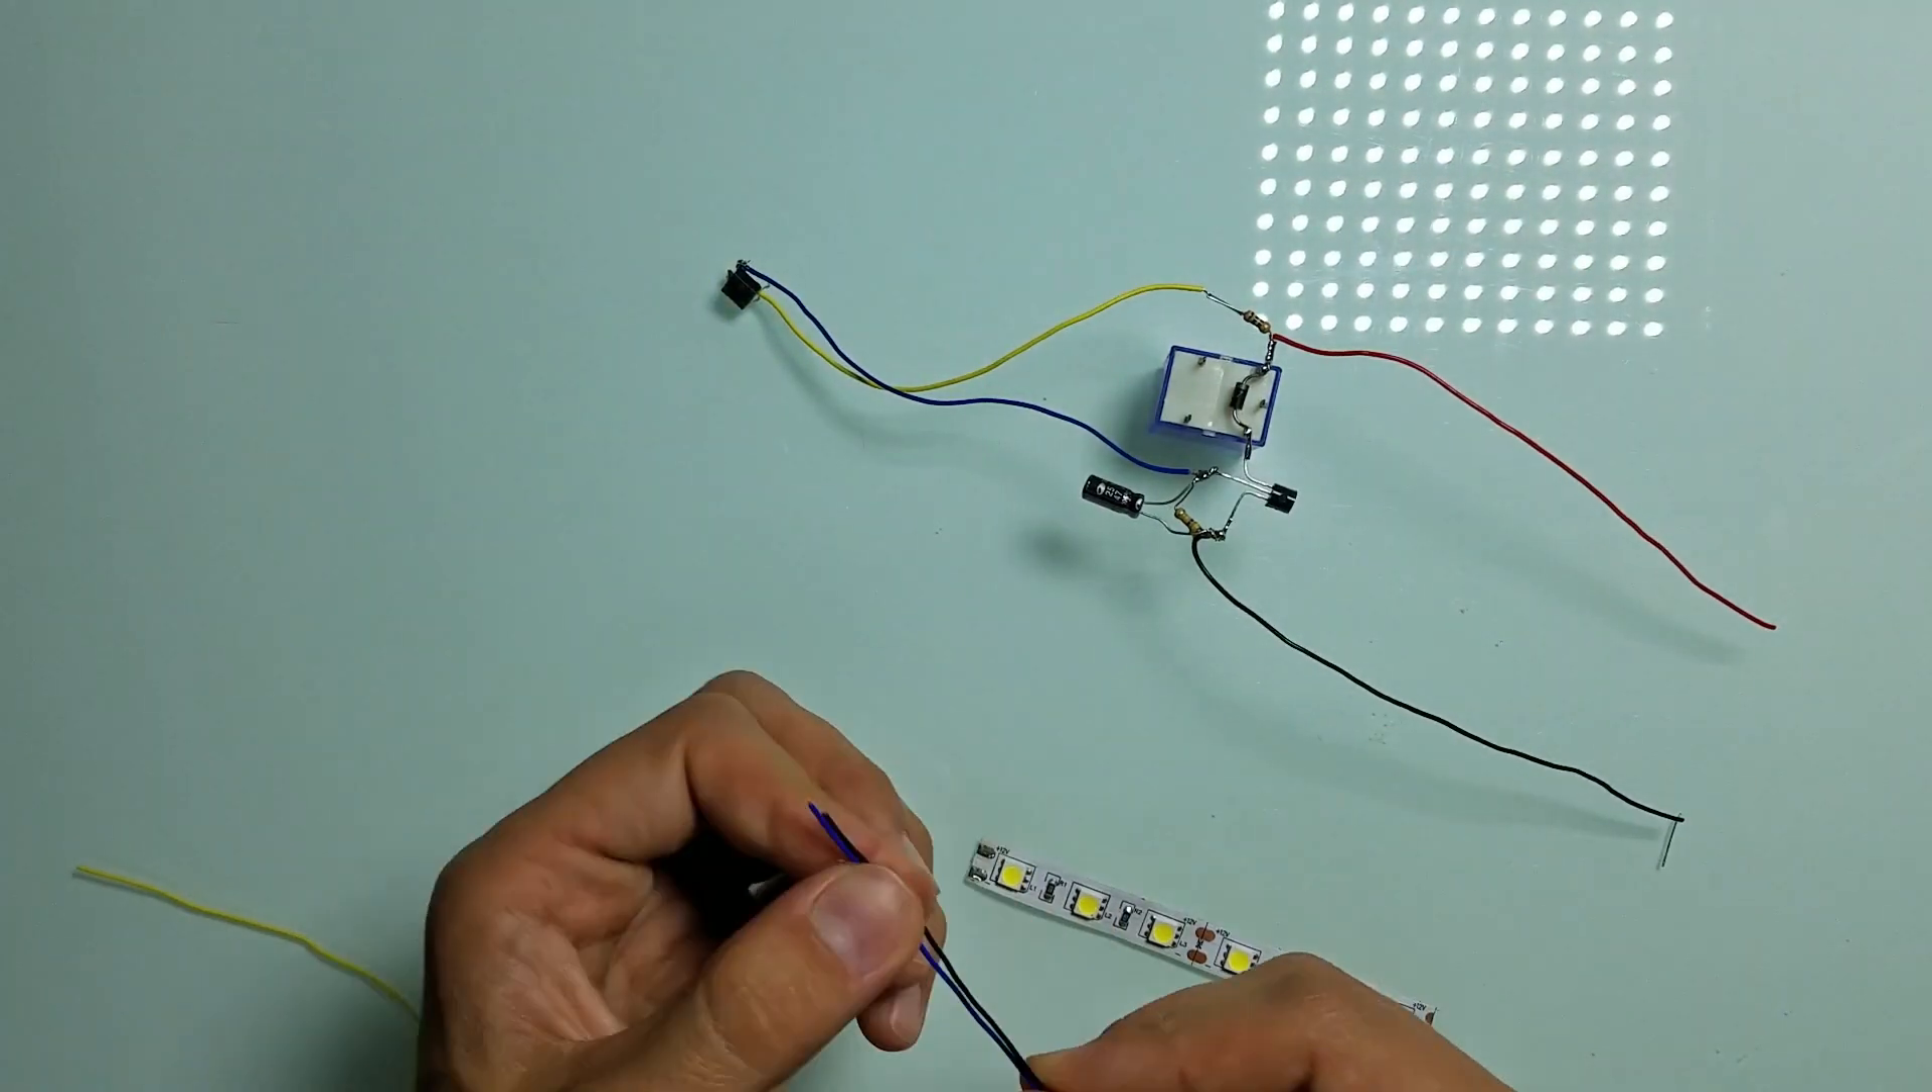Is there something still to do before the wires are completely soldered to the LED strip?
Yes.